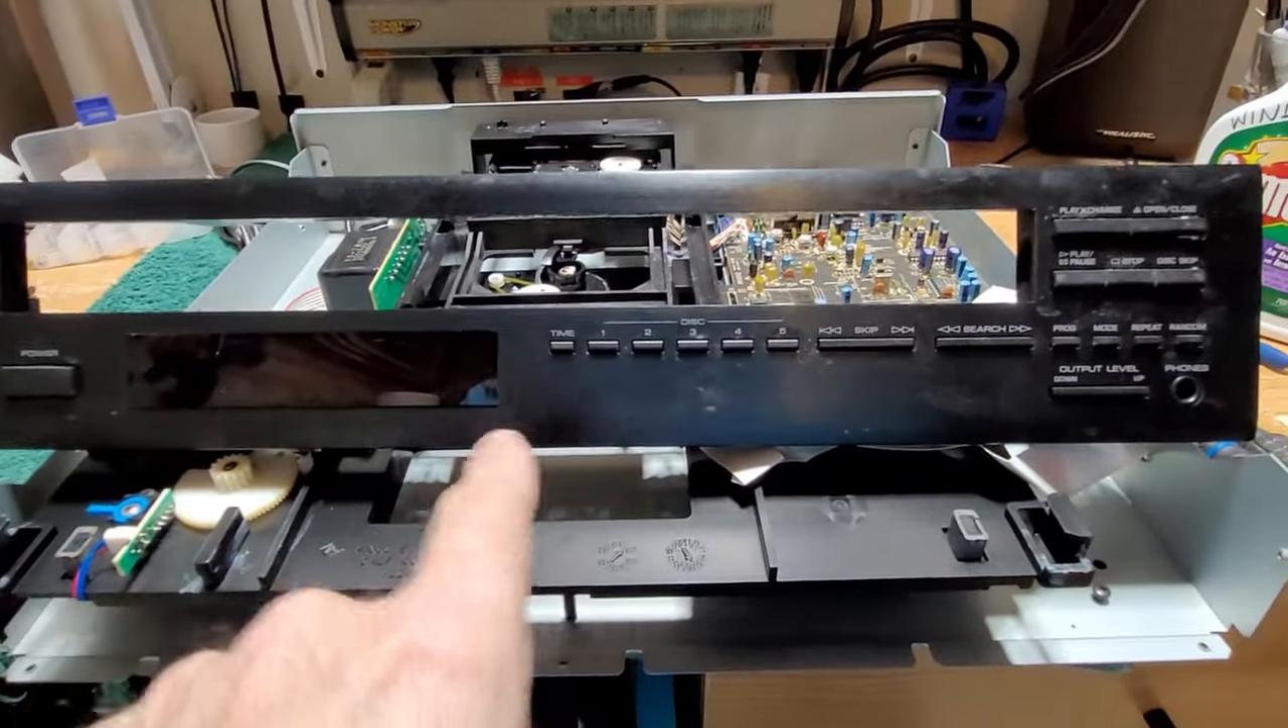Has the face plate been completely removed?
Yes.